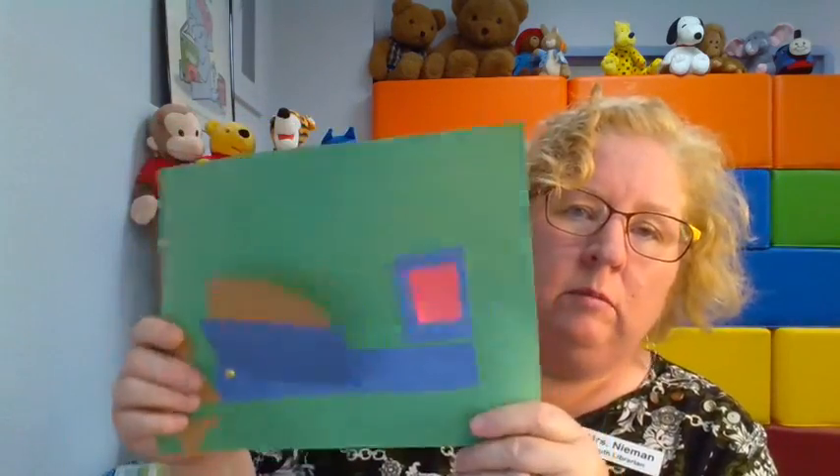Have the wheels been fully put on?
No.